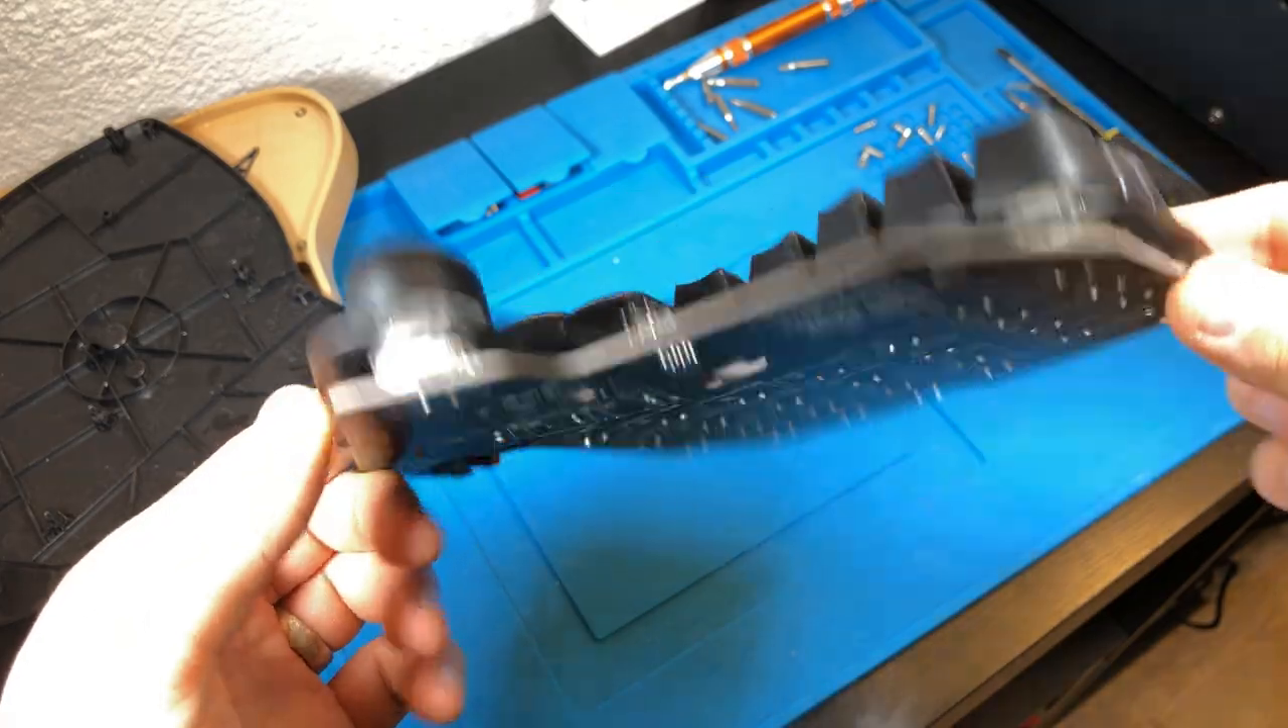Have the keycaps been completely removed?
No.